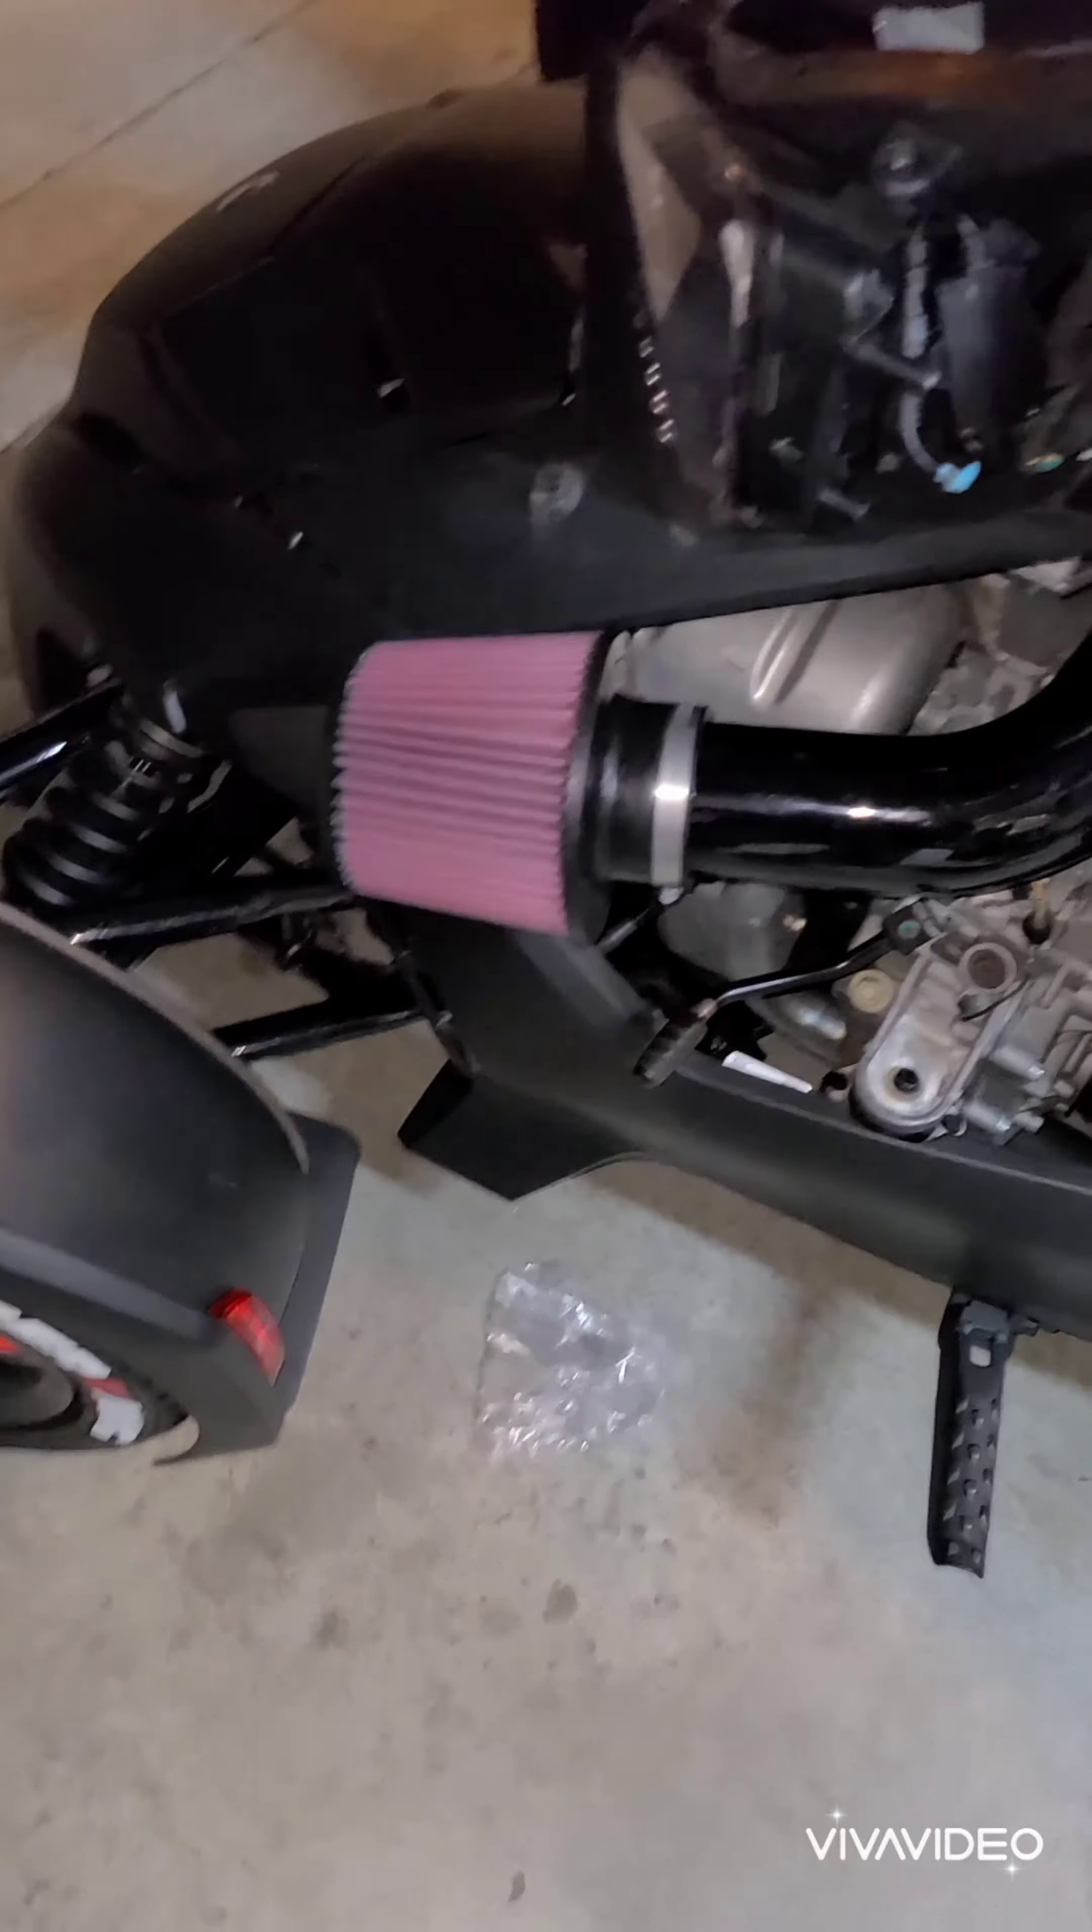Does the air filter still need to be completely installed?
No.